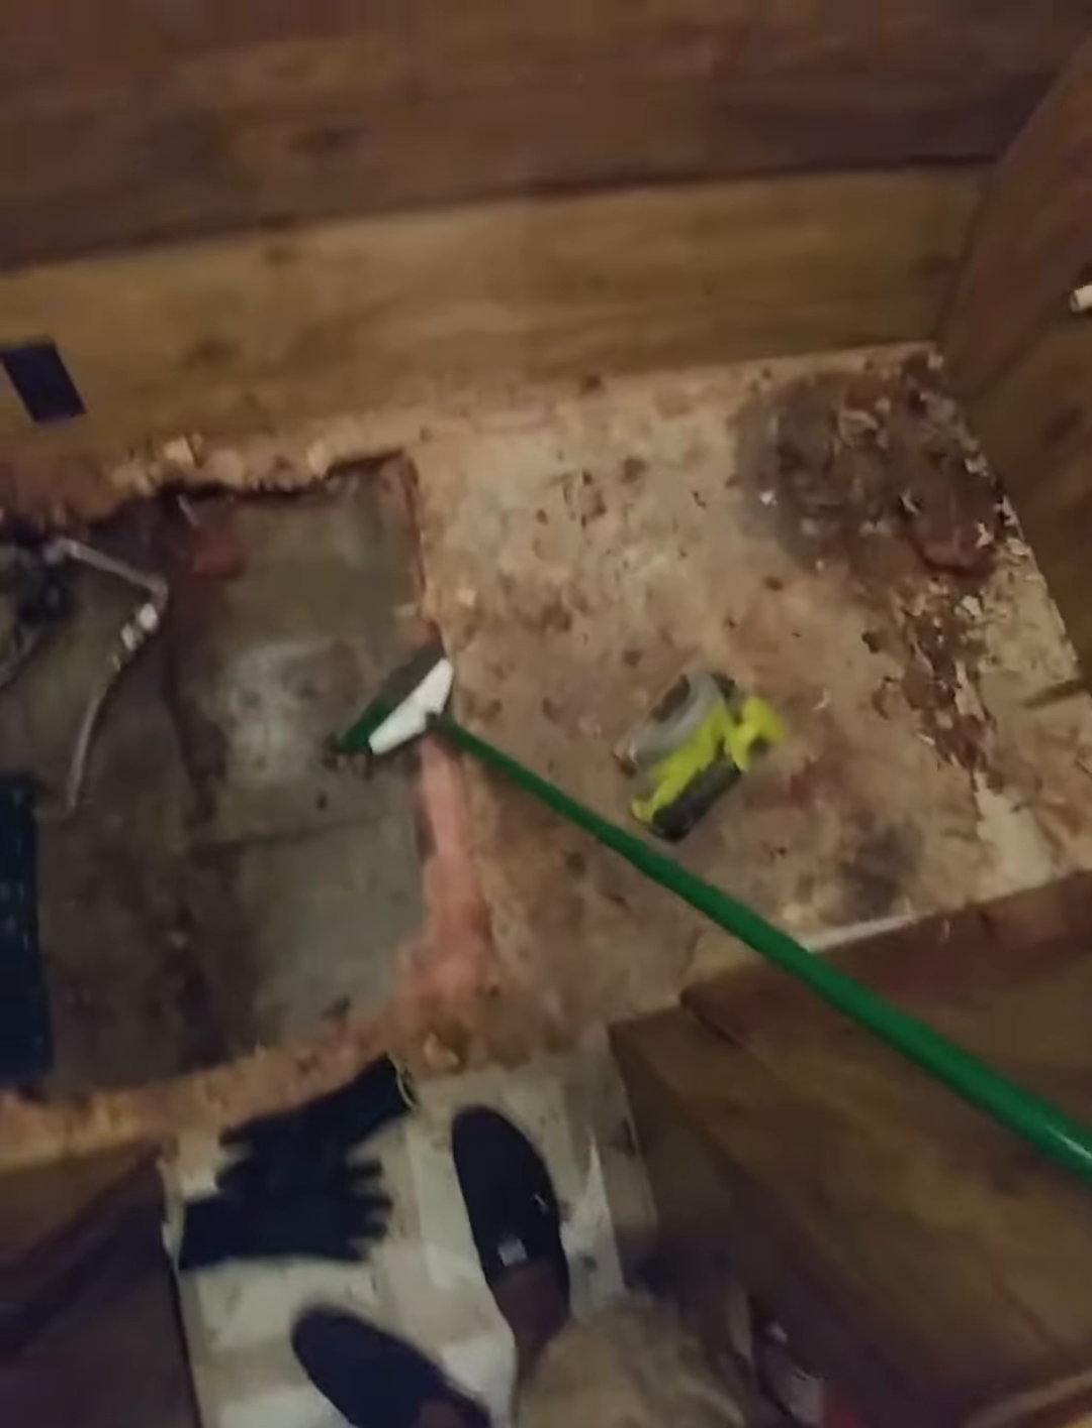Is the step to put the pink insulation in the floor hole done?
No.